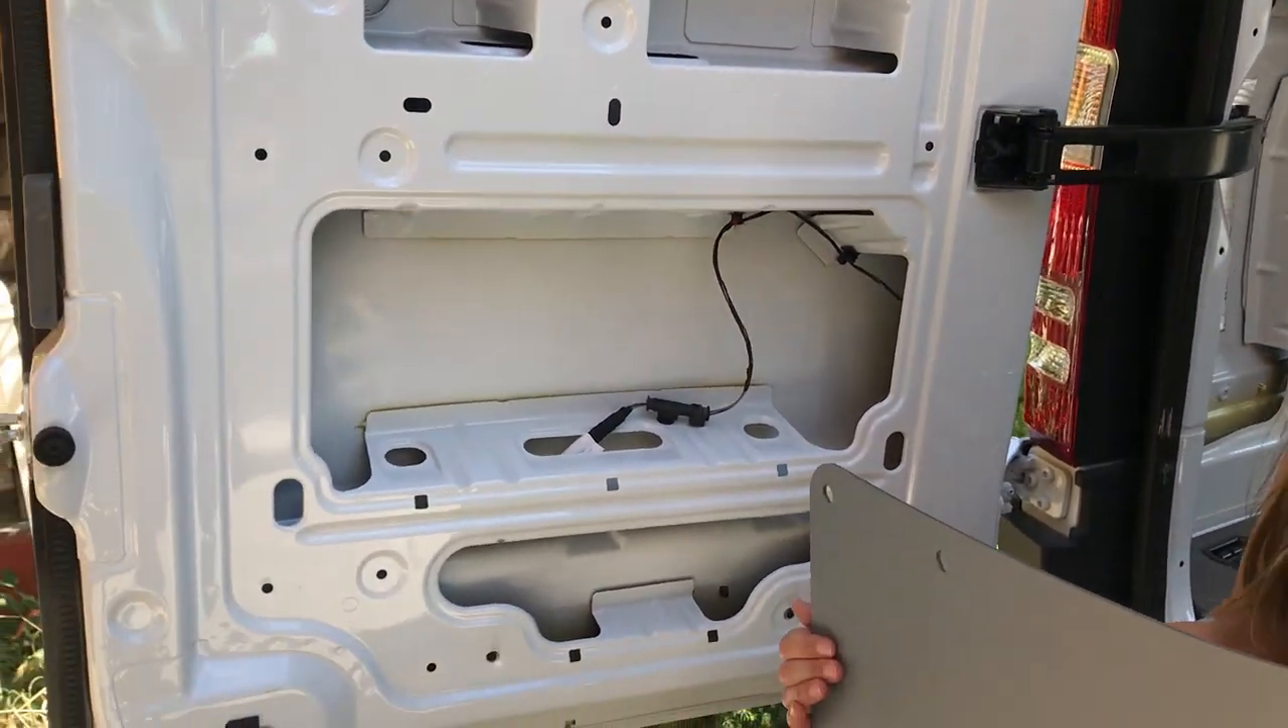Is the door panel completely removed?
Yes.